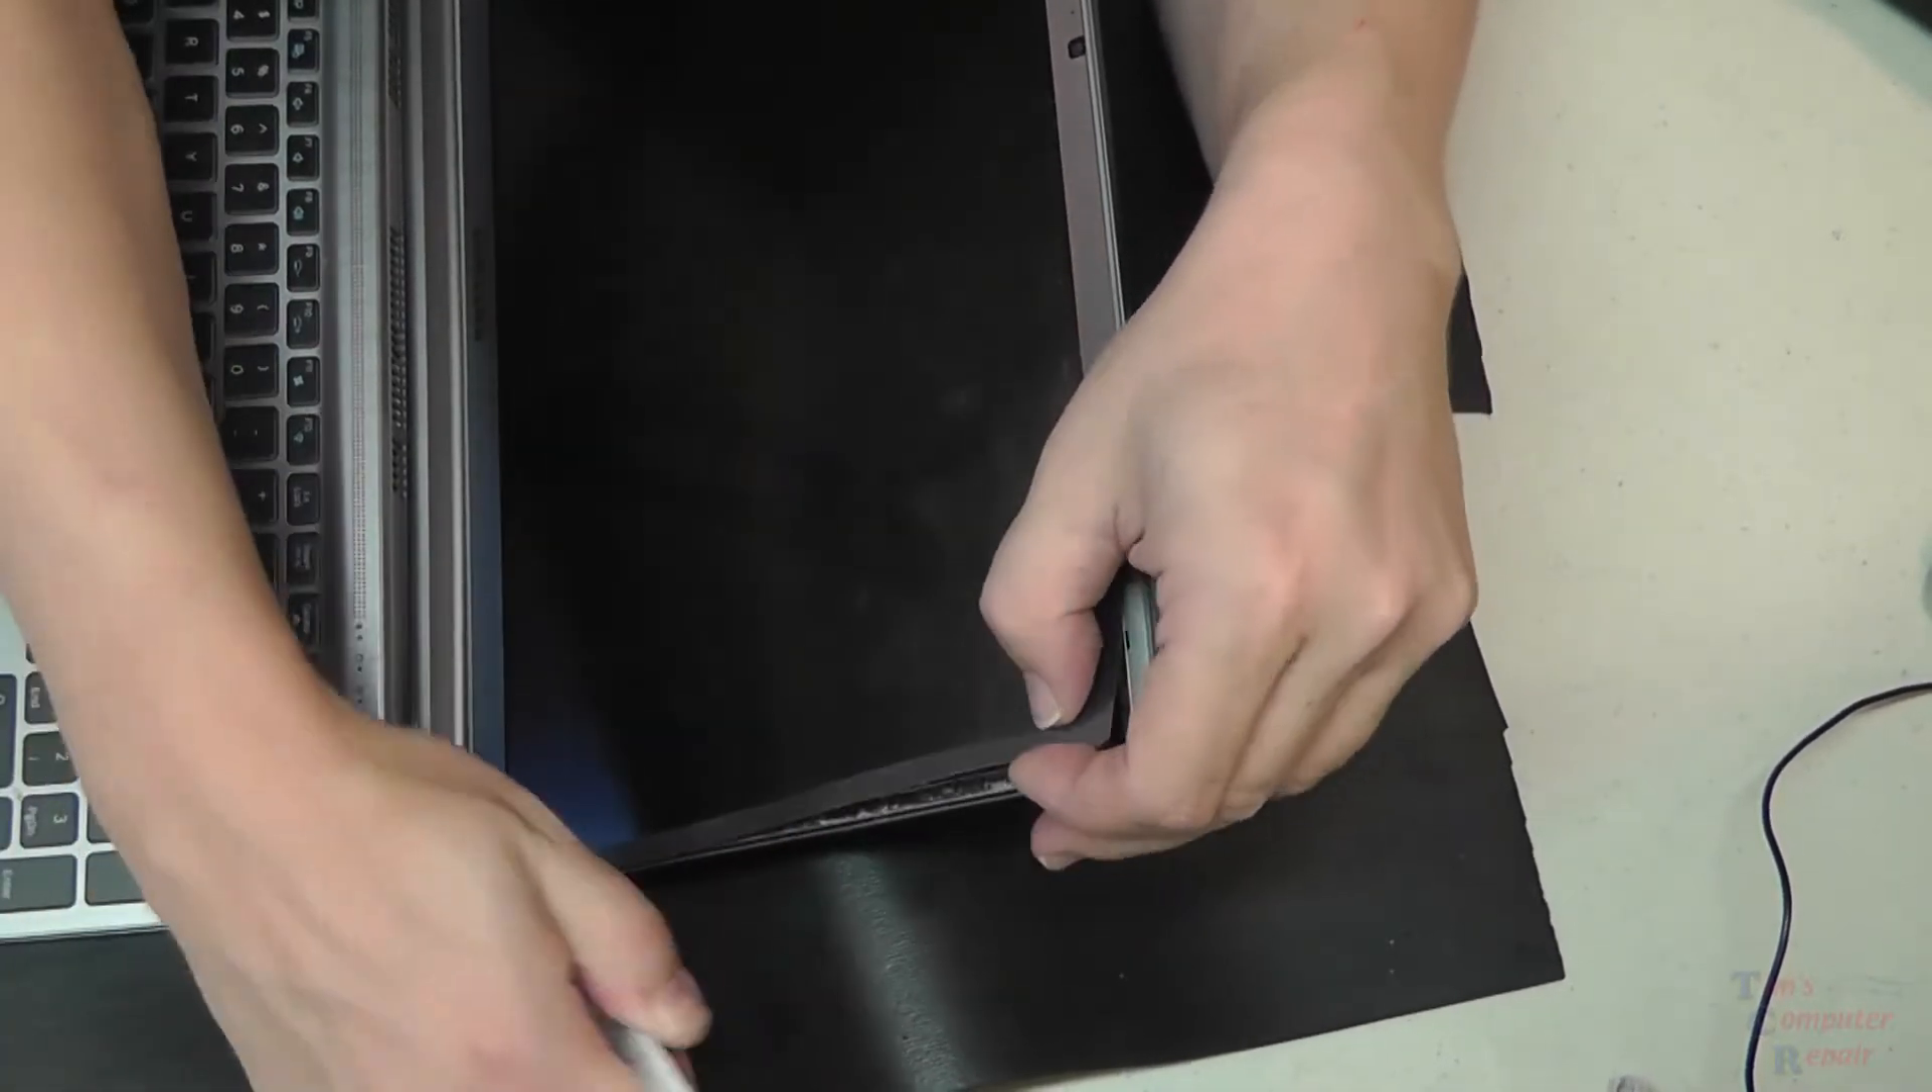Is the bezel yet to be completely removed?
Yes.